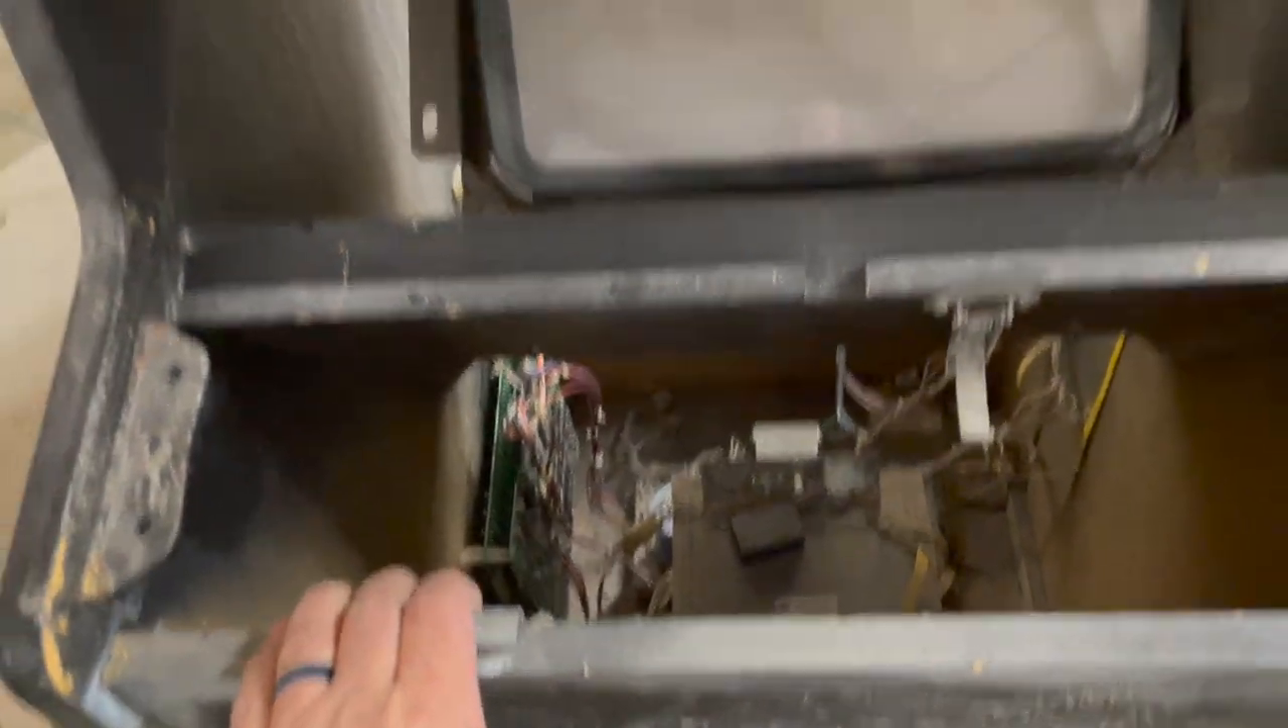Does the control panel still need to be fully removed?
No.